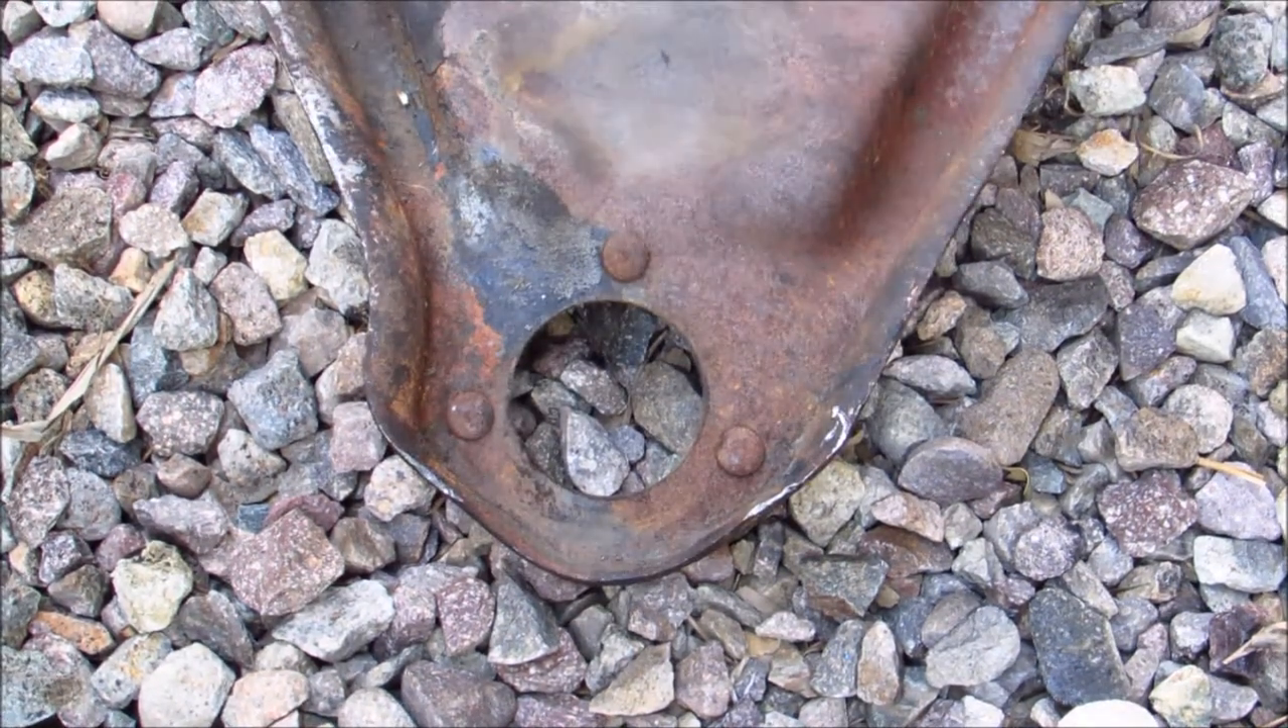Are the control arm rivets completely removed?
No.